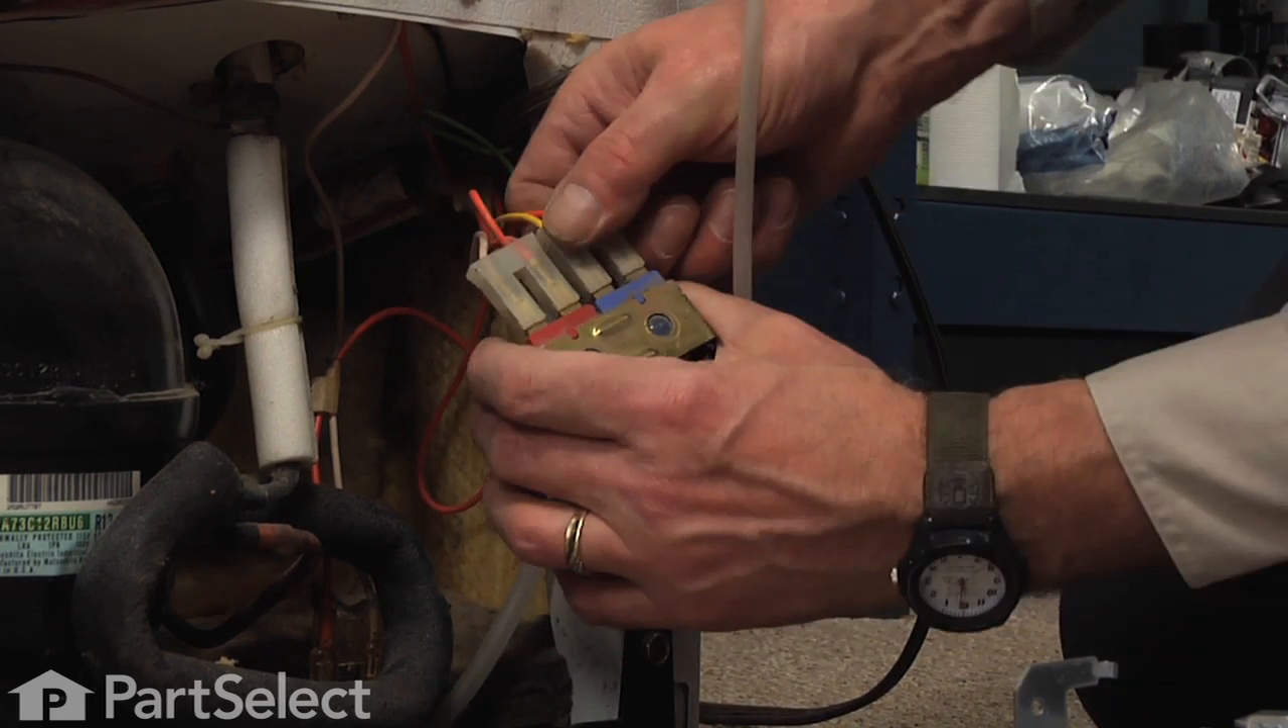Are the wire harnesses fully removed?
No.